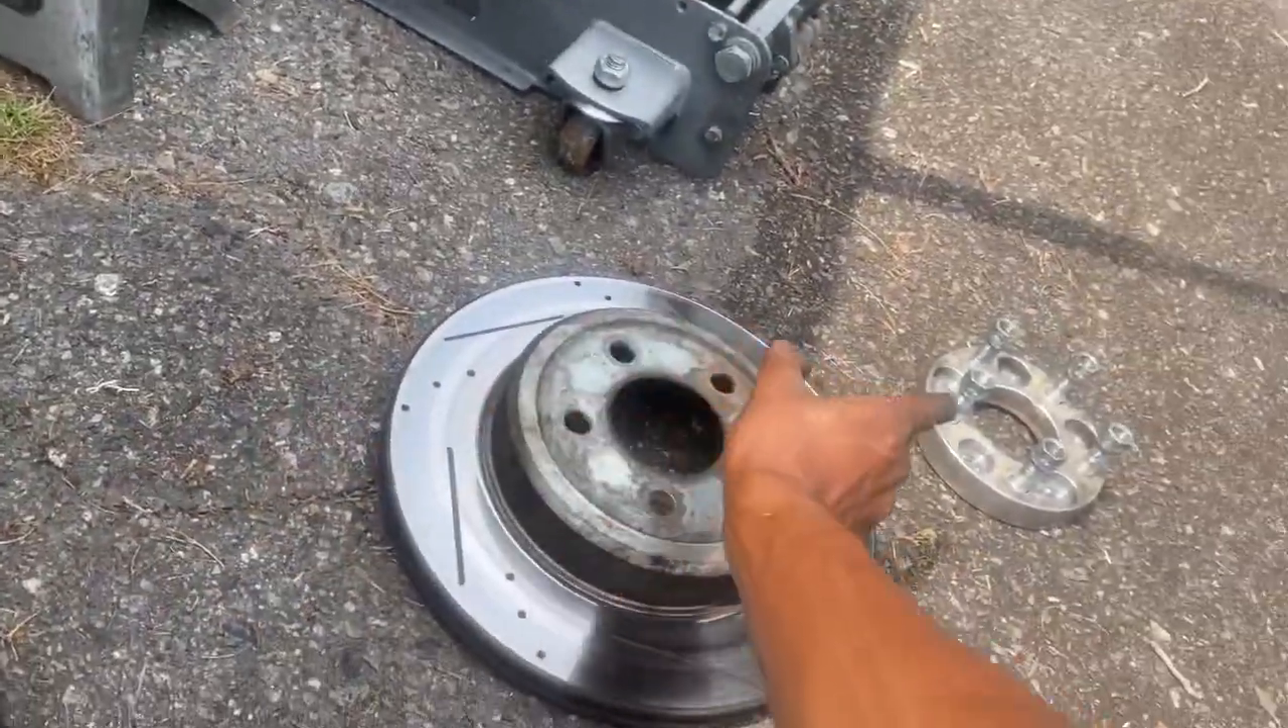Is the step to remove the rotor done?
Yes.